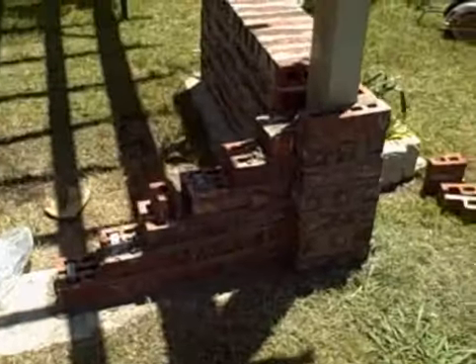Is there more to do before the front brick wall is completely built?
Yes.